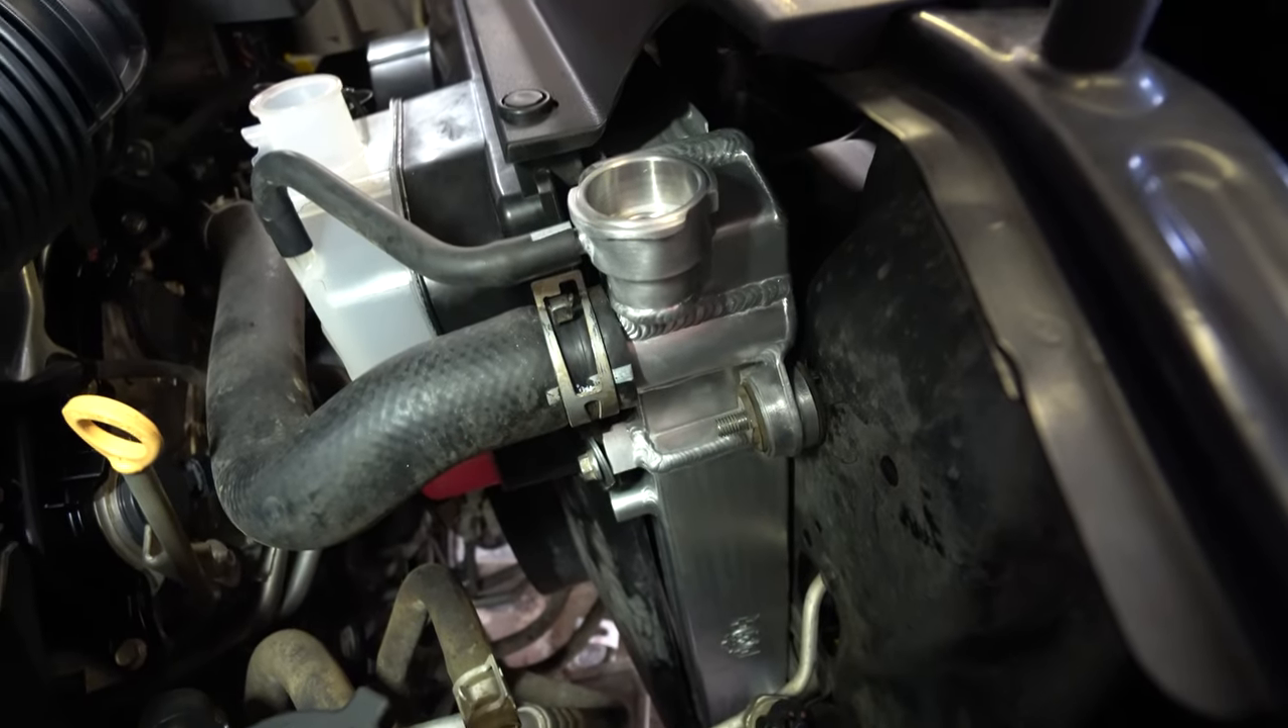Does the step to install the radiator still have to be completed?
No.